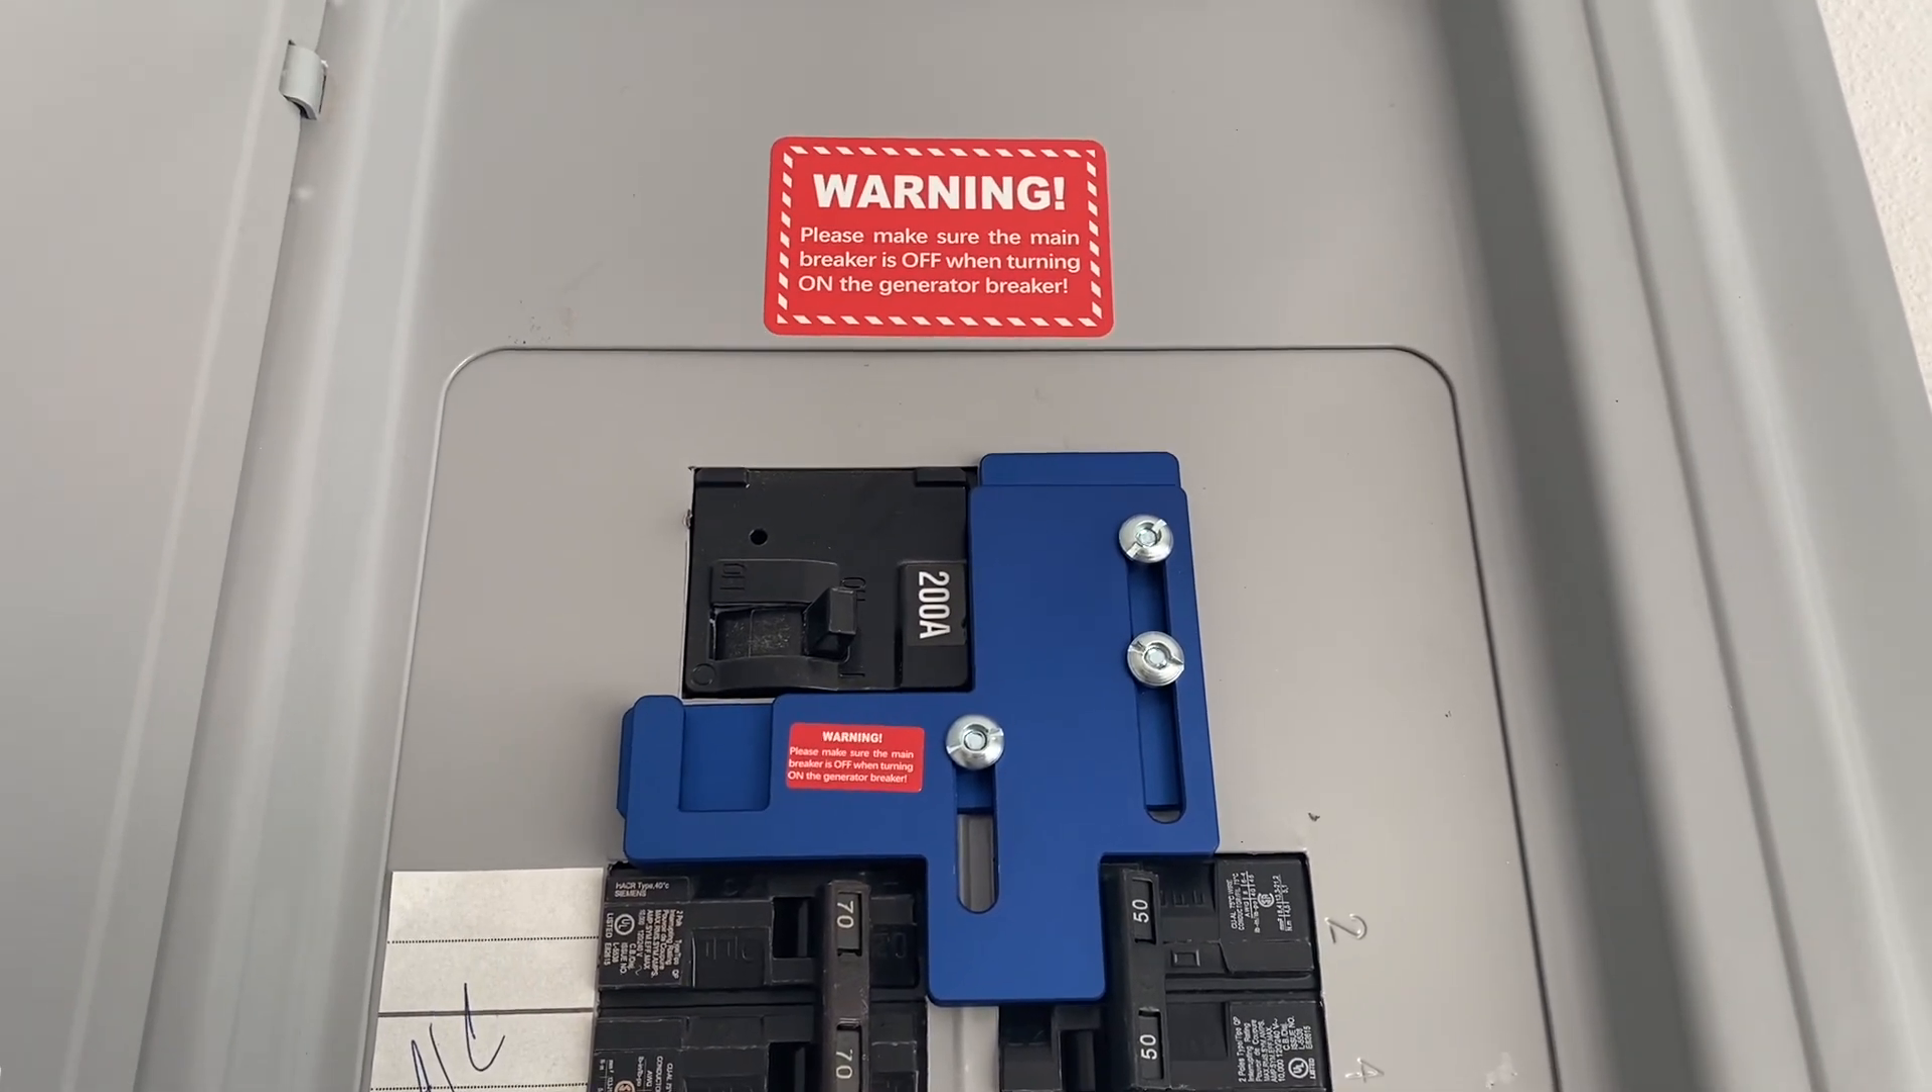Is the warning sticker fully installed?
Yes.